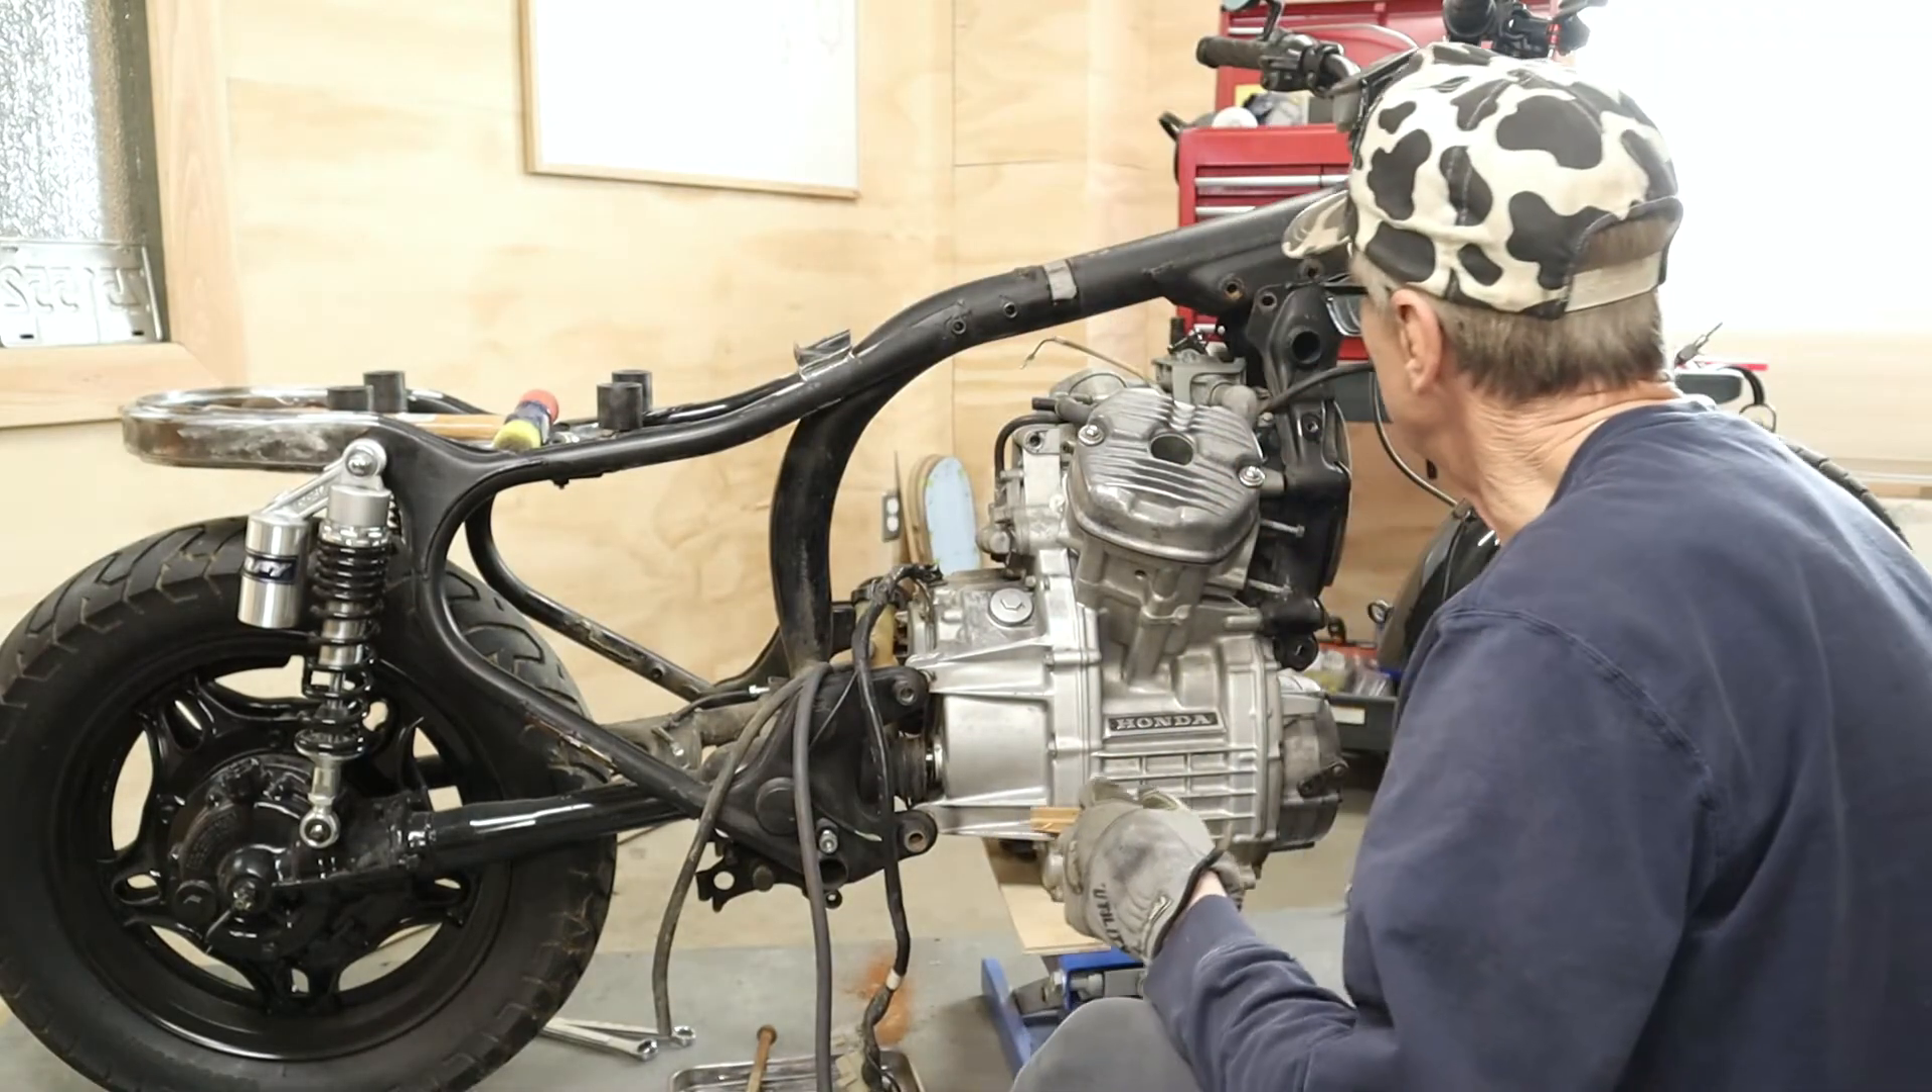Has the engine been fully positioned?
No.